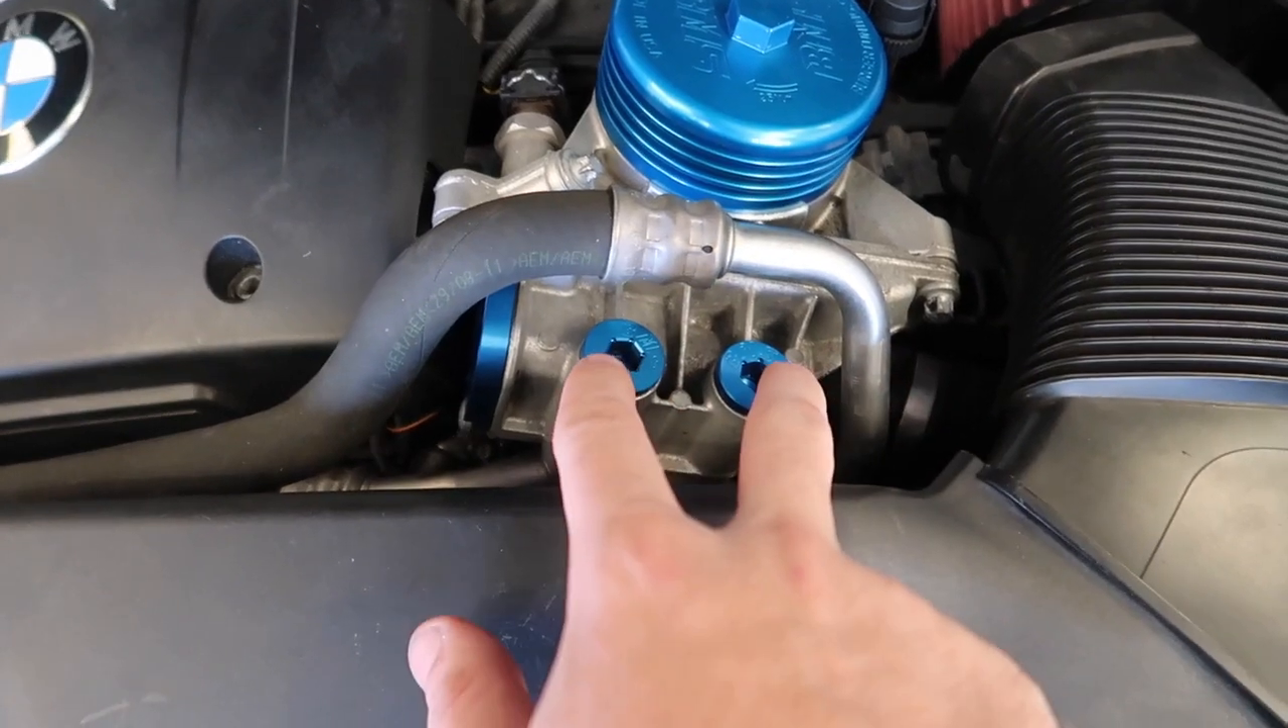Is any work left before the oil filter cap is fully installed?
No.